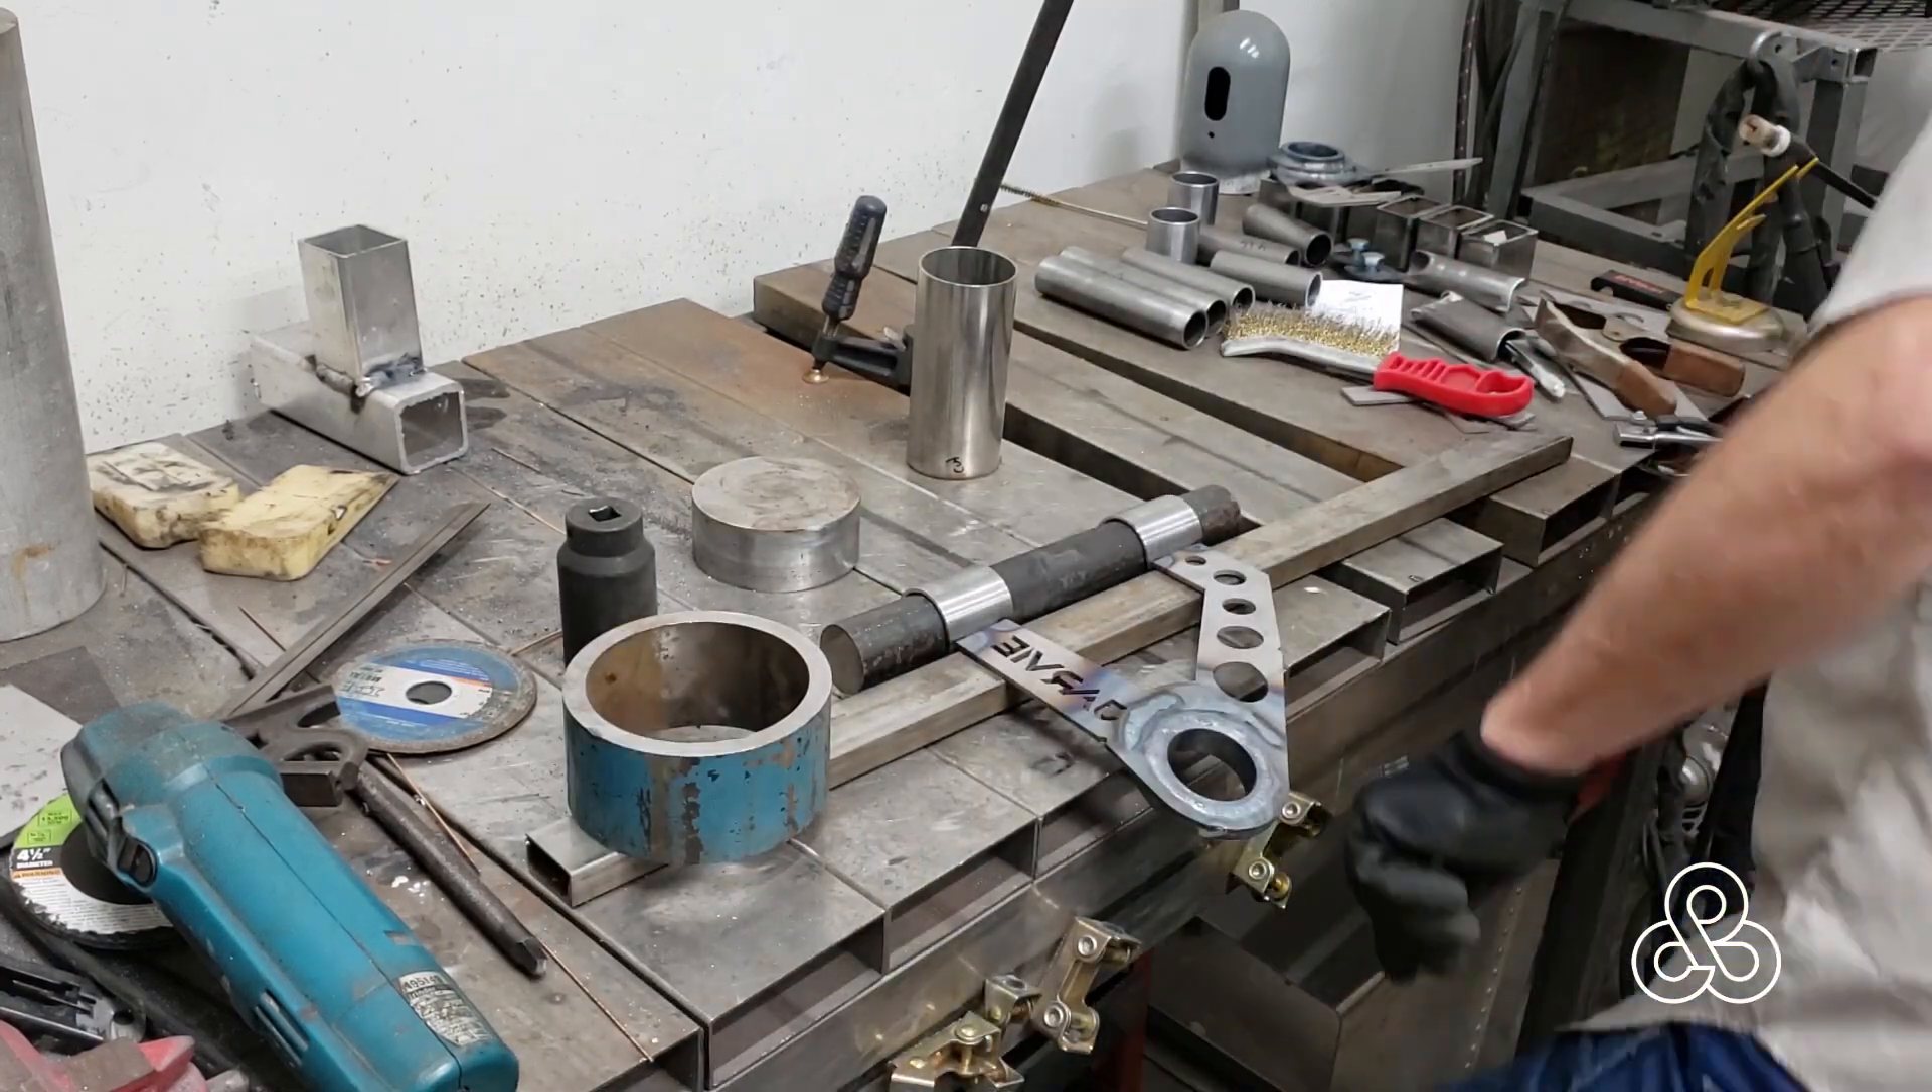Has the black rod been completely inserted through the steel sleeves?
Yes.